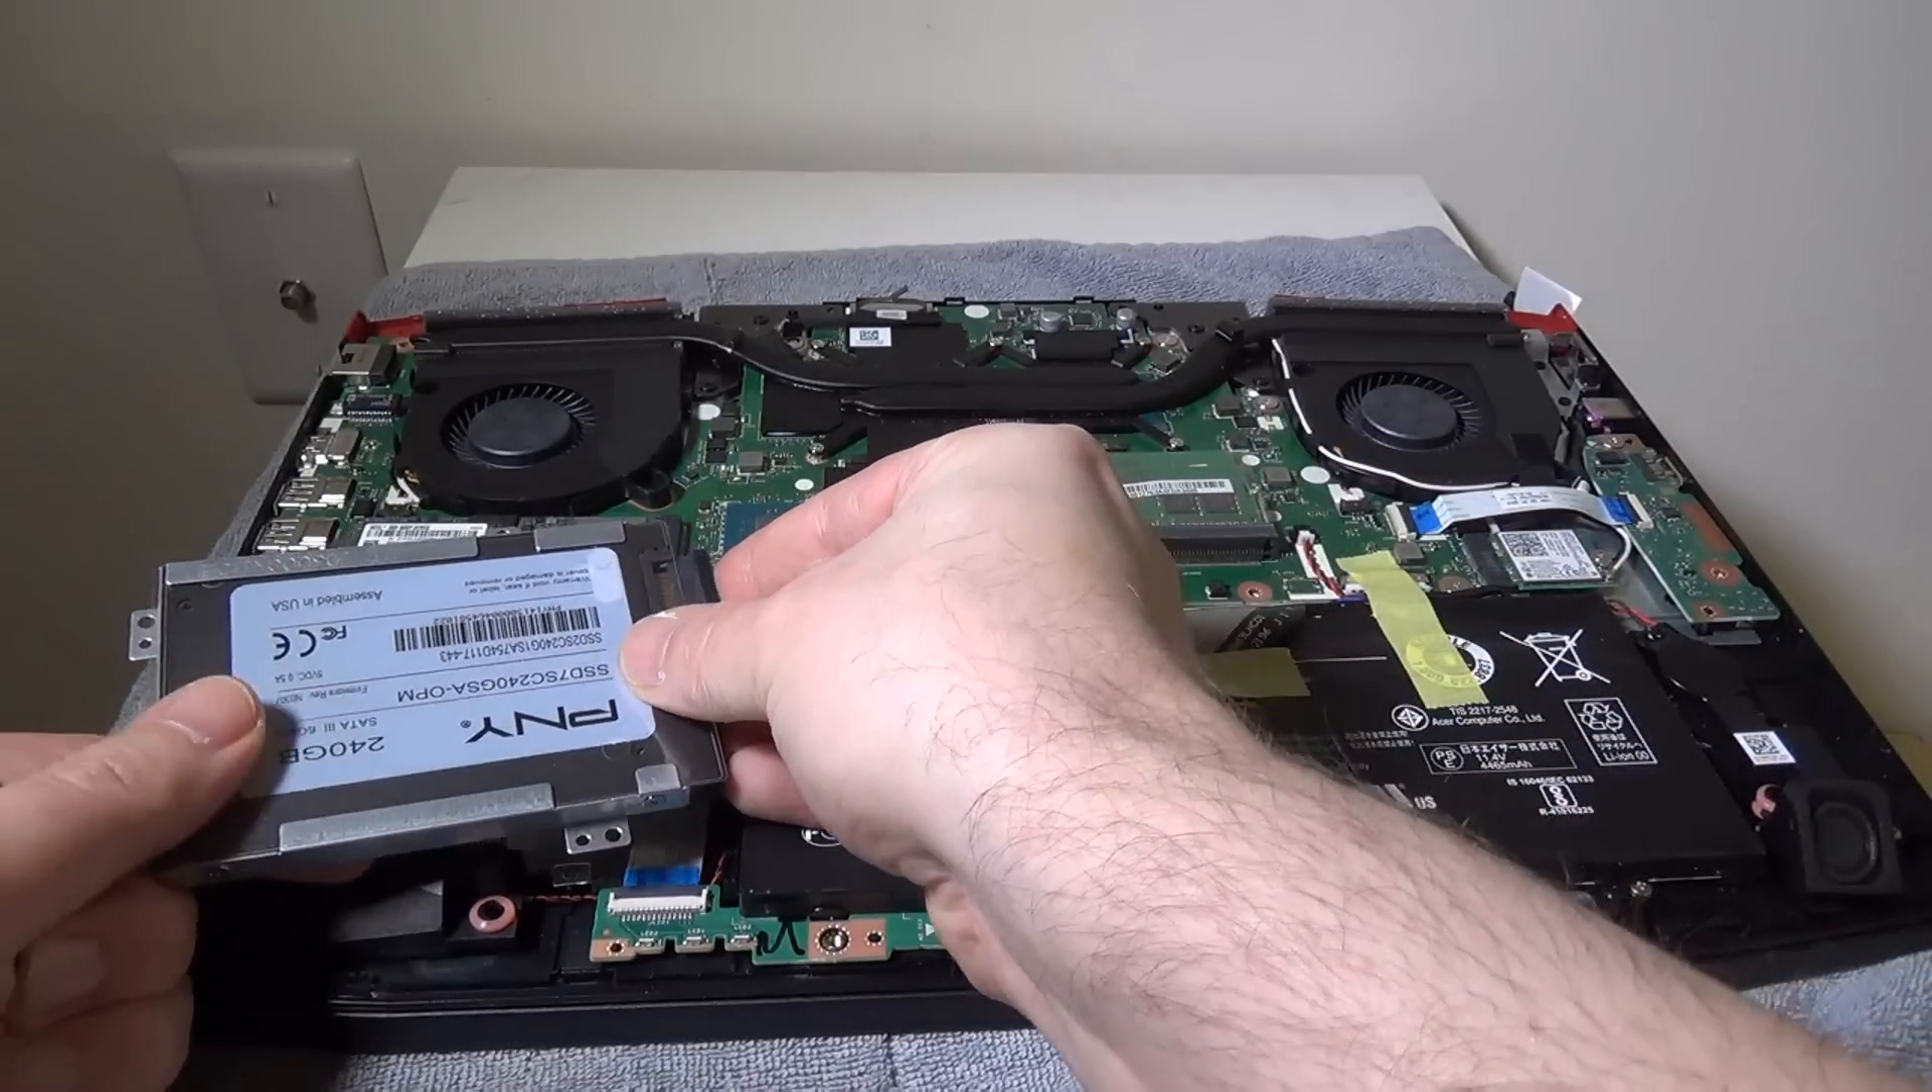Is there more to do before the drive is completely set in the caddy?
No.